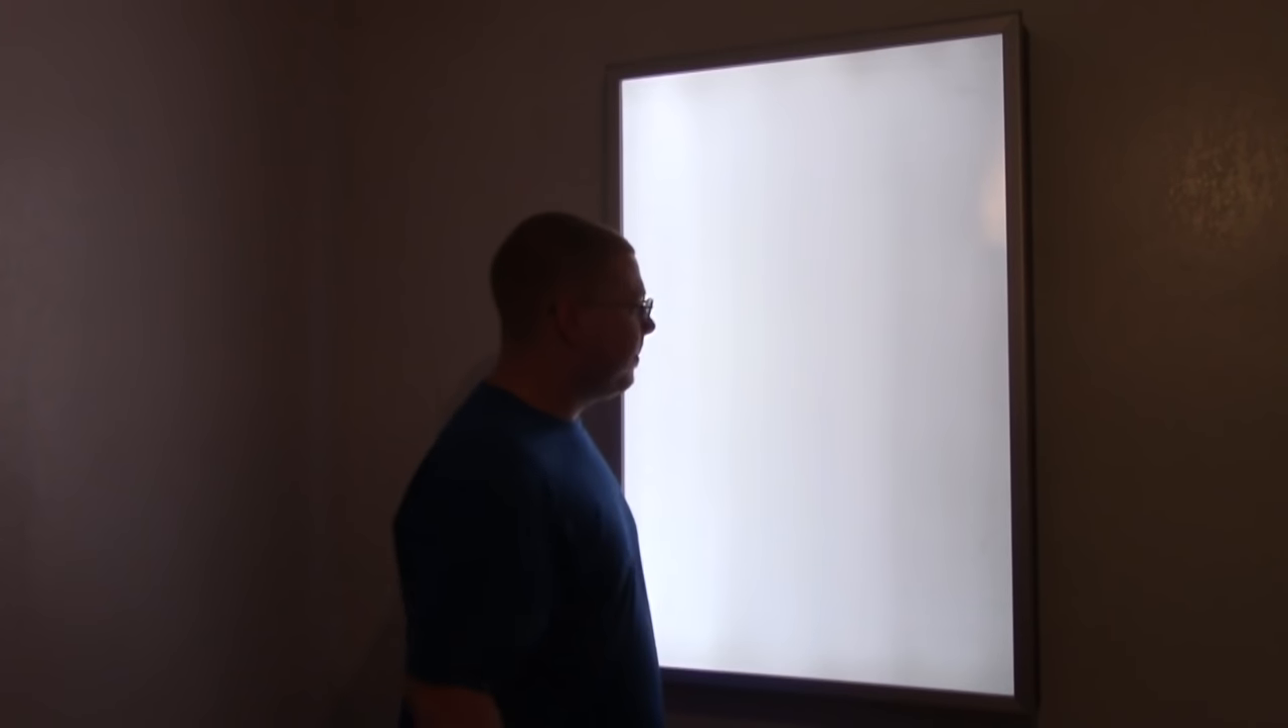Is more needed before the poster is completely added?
Yes.